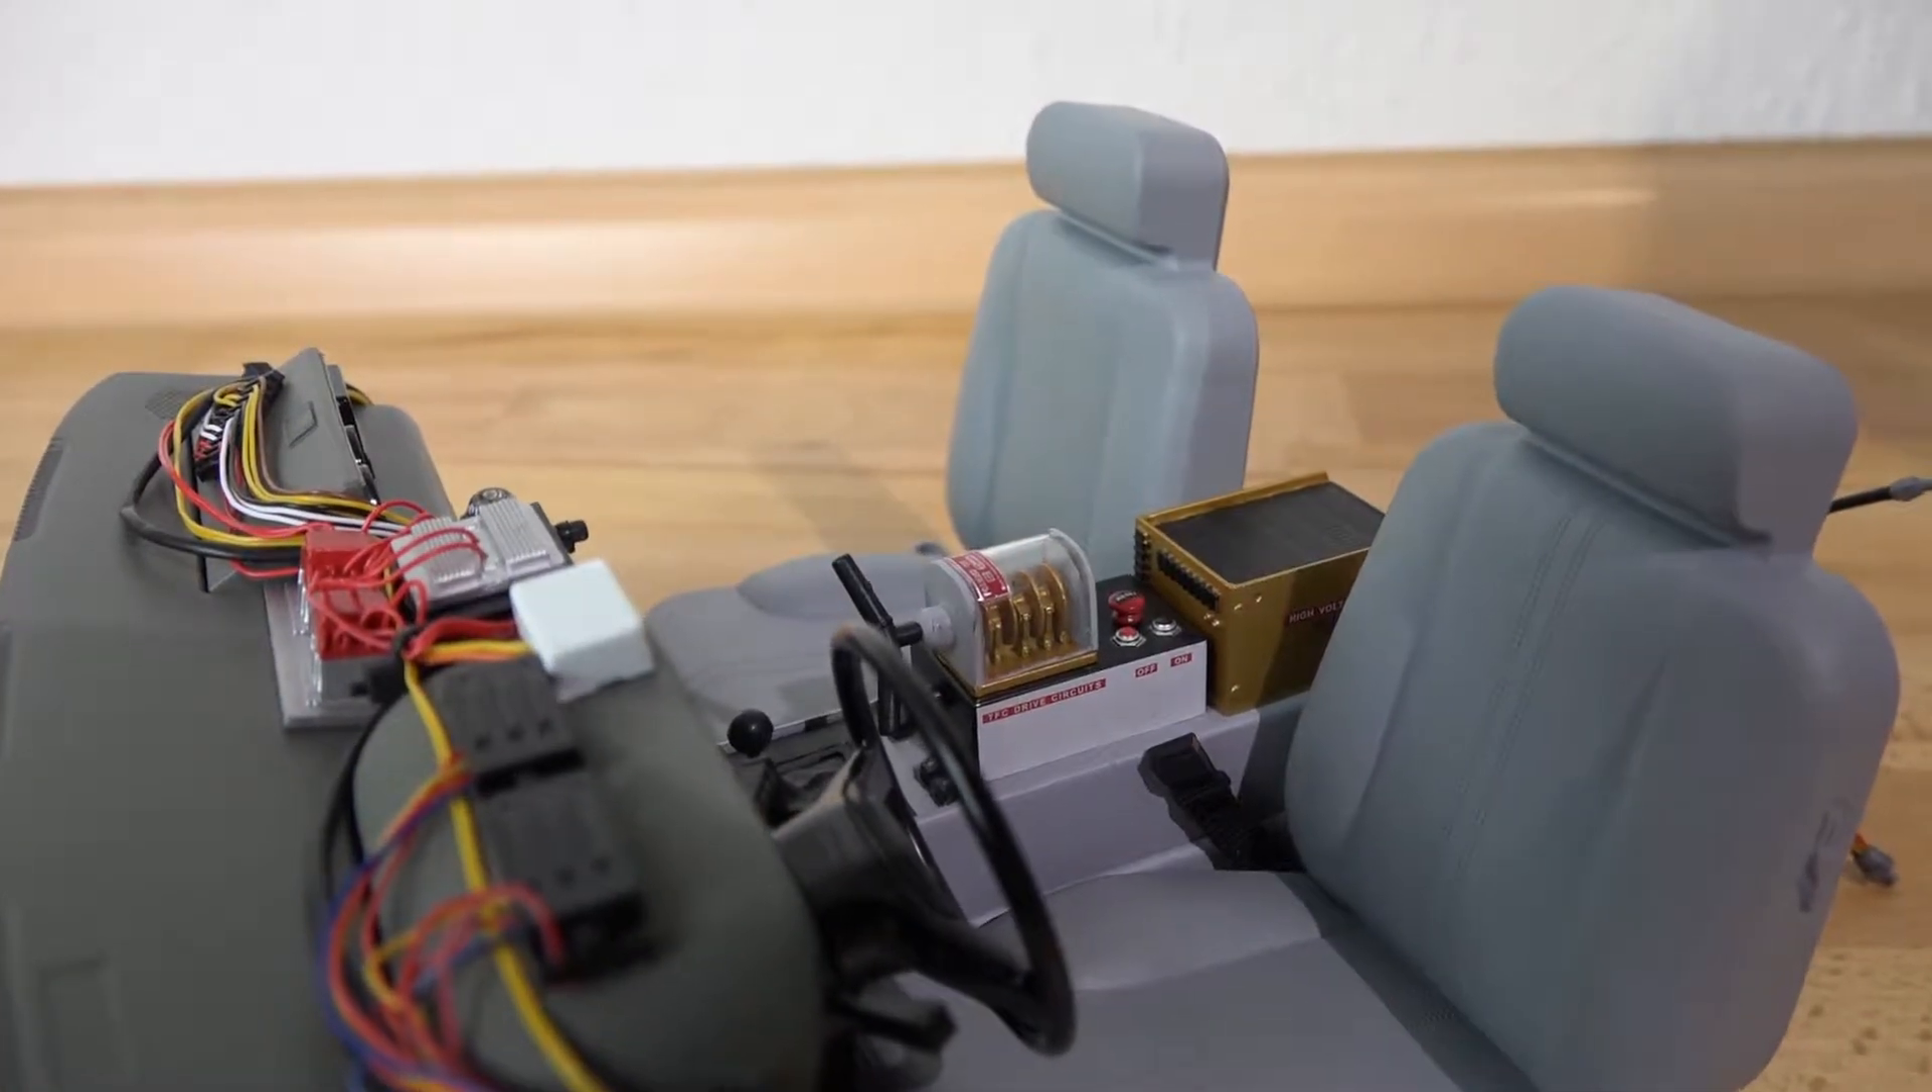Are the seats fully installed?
Yes.